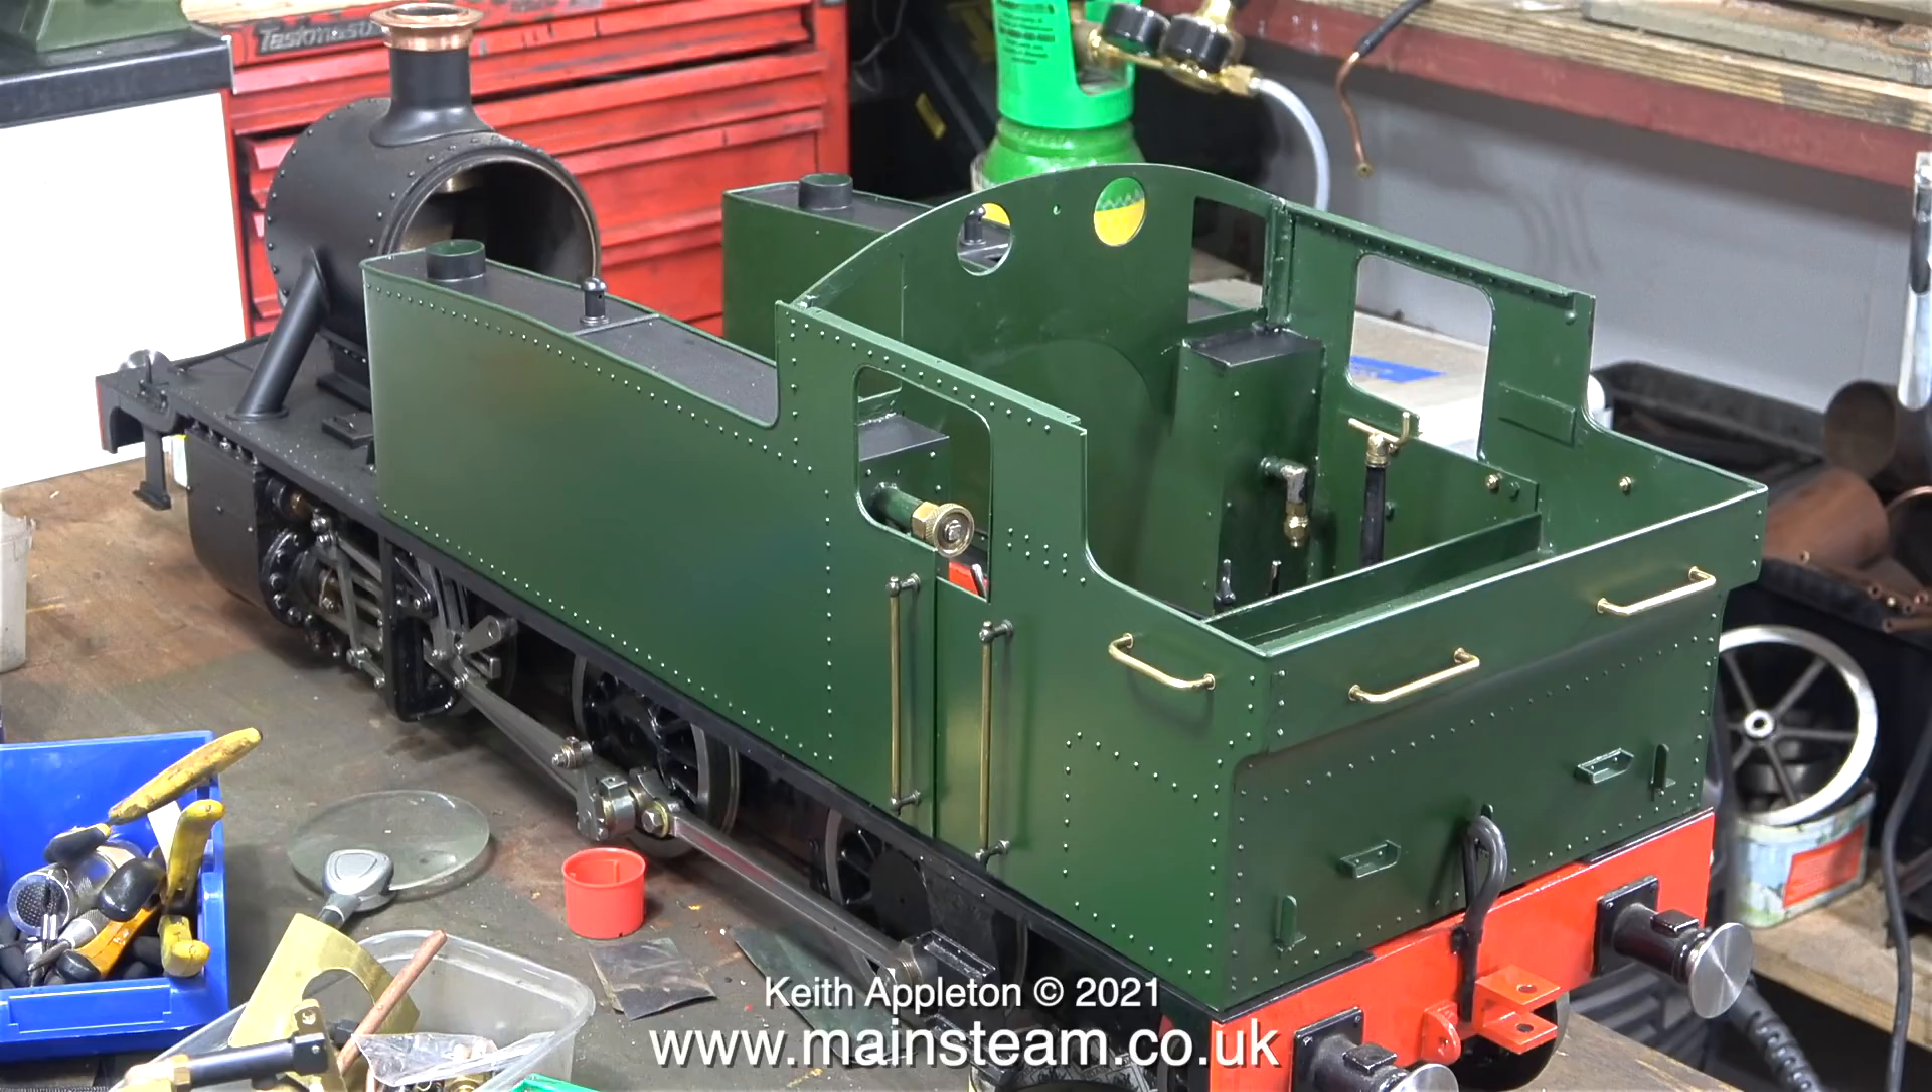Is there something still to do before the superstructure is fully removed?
Yes.